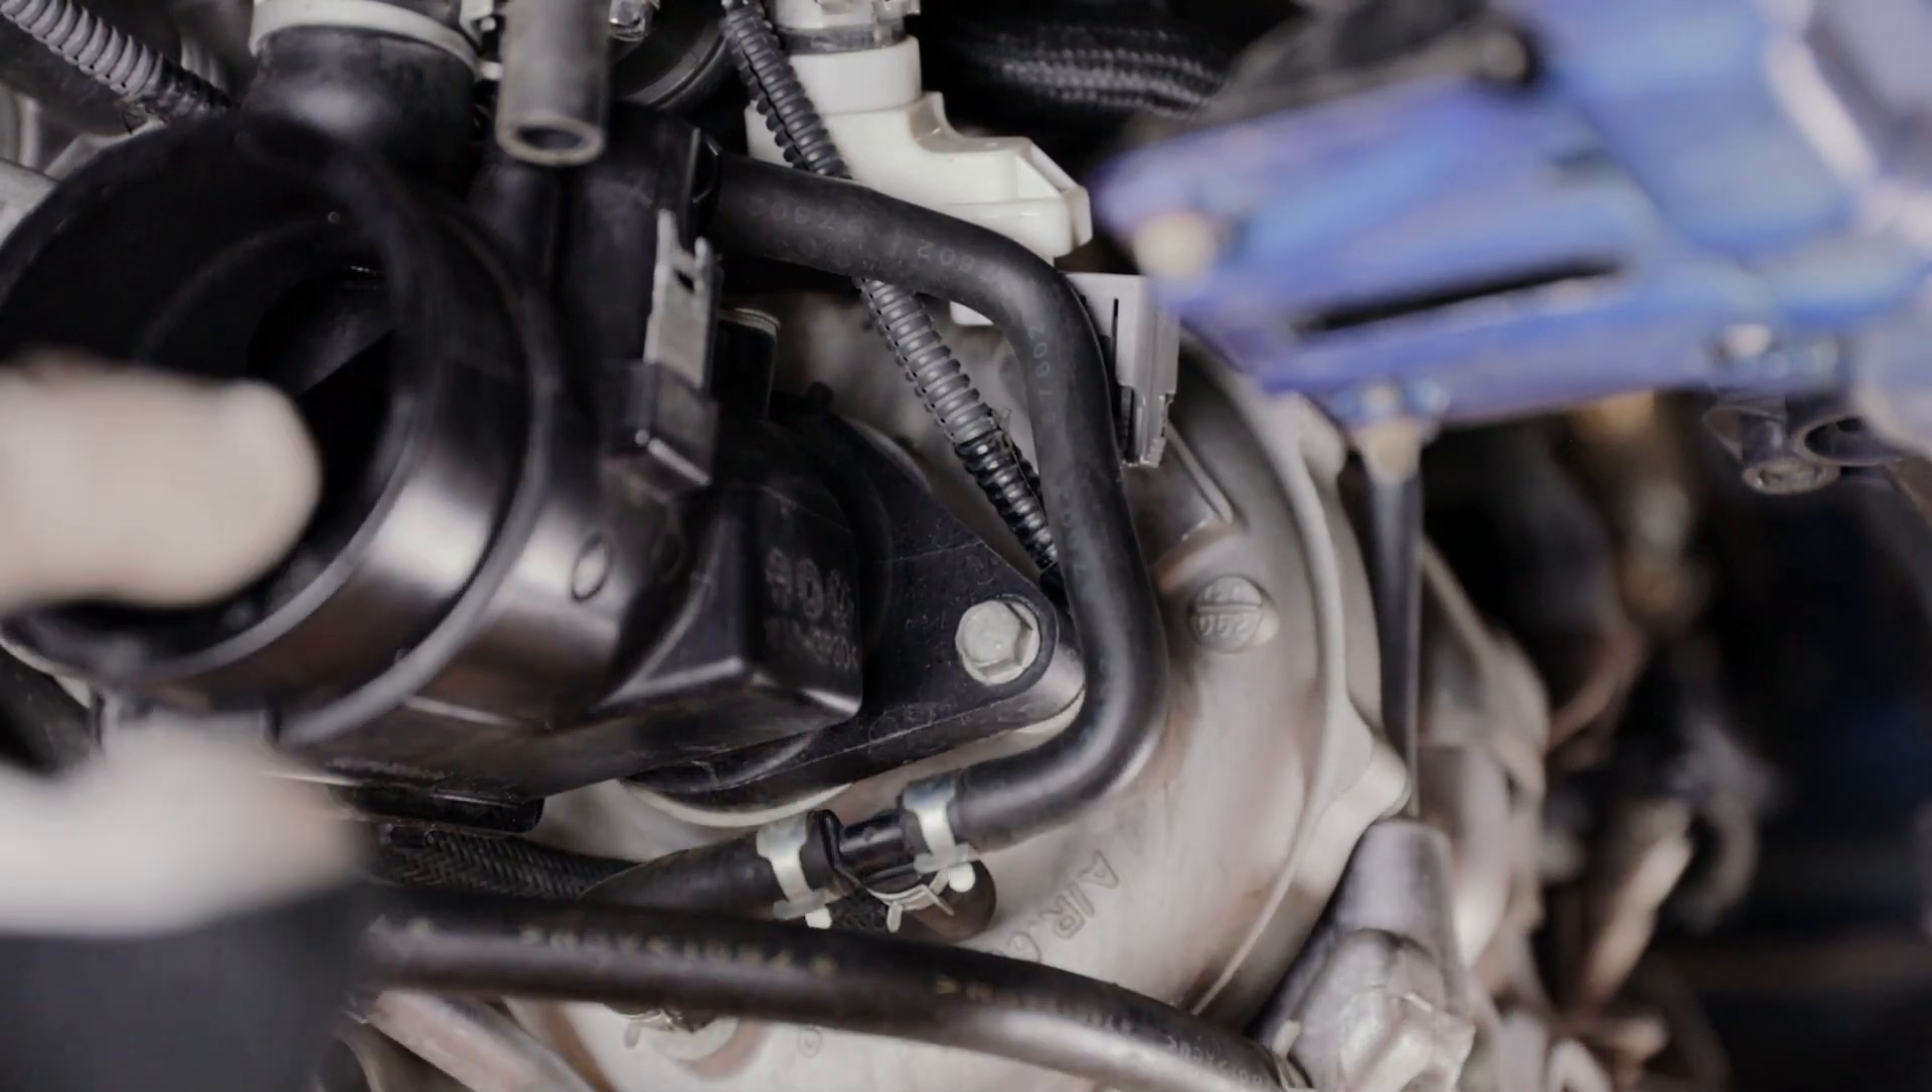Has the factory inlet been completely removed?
No.